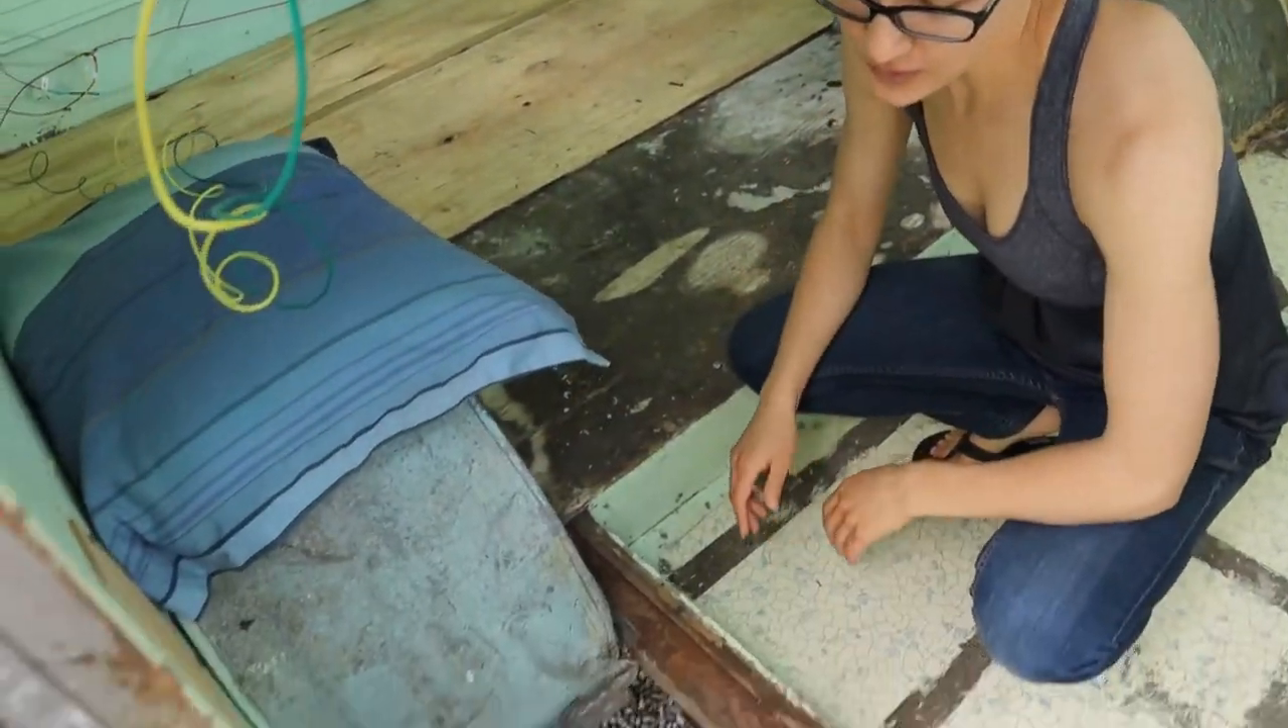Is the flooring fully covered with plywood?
No.